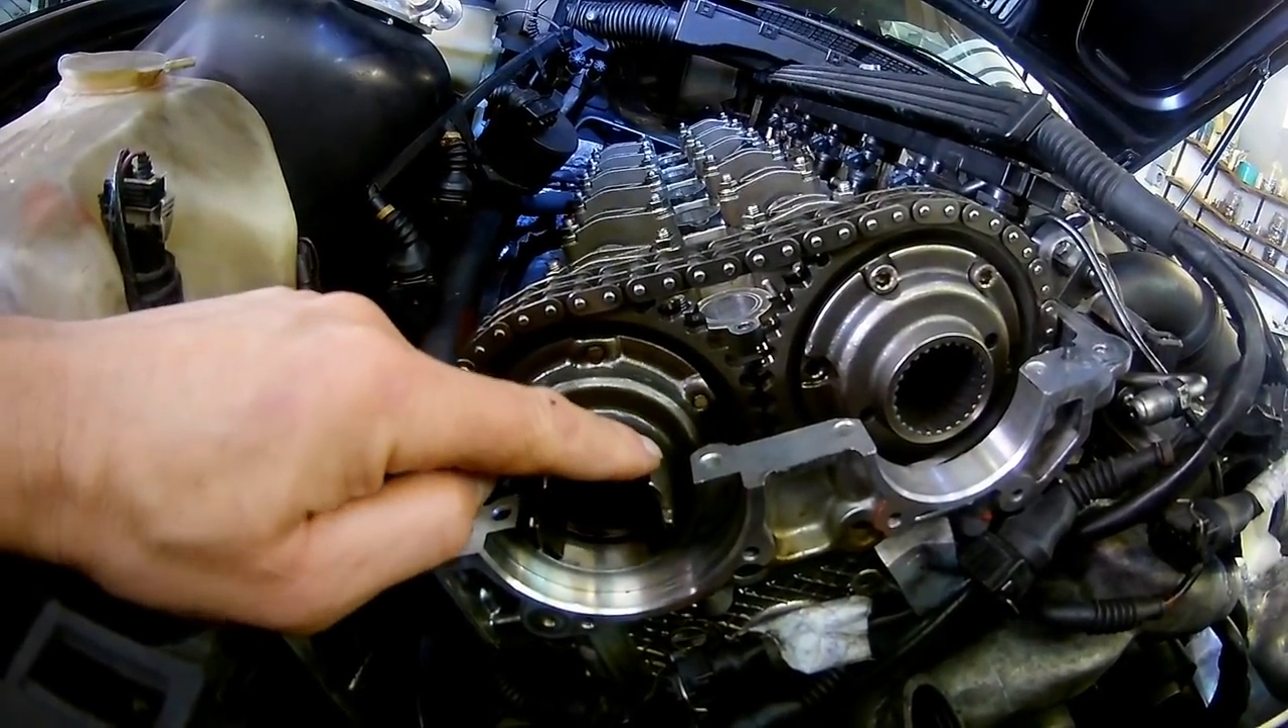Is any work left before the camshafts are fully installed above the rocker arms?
No.